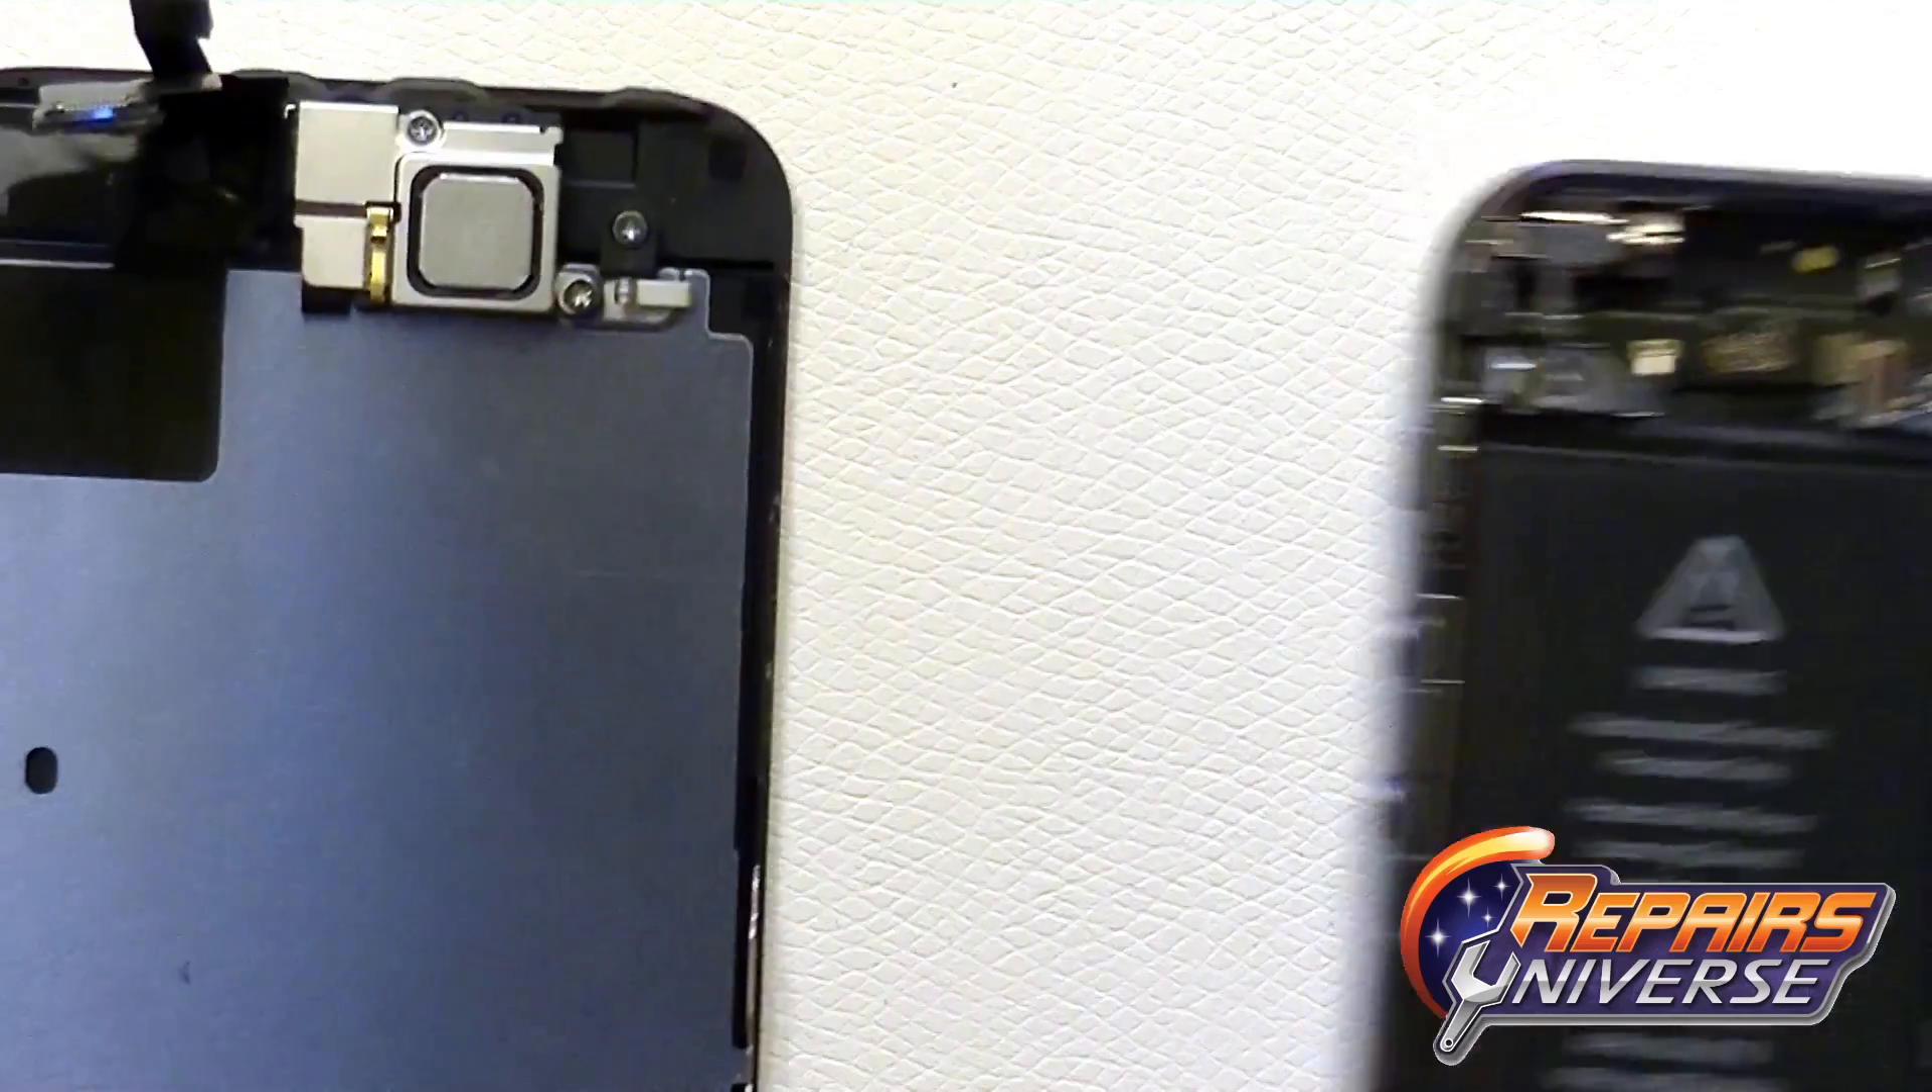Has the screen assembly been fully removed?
Yes.